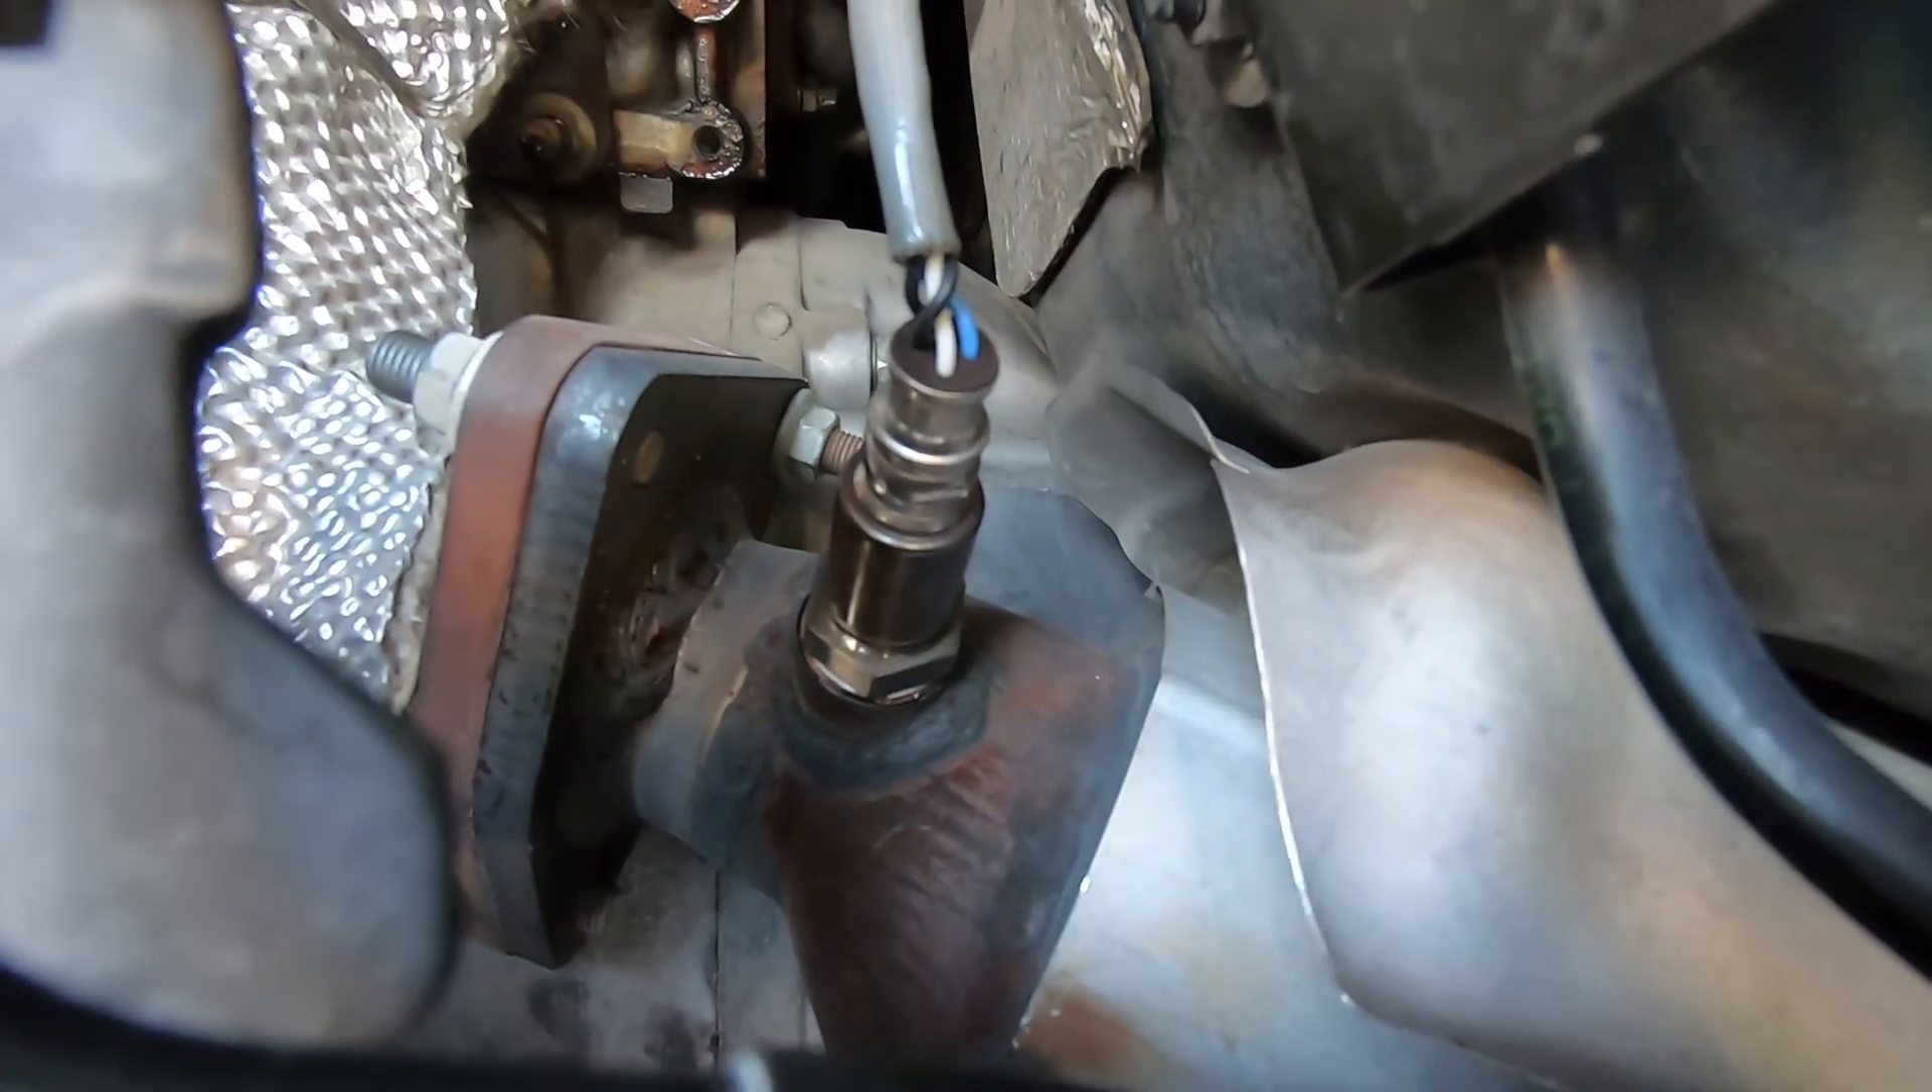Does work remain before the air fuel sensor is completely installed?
No.